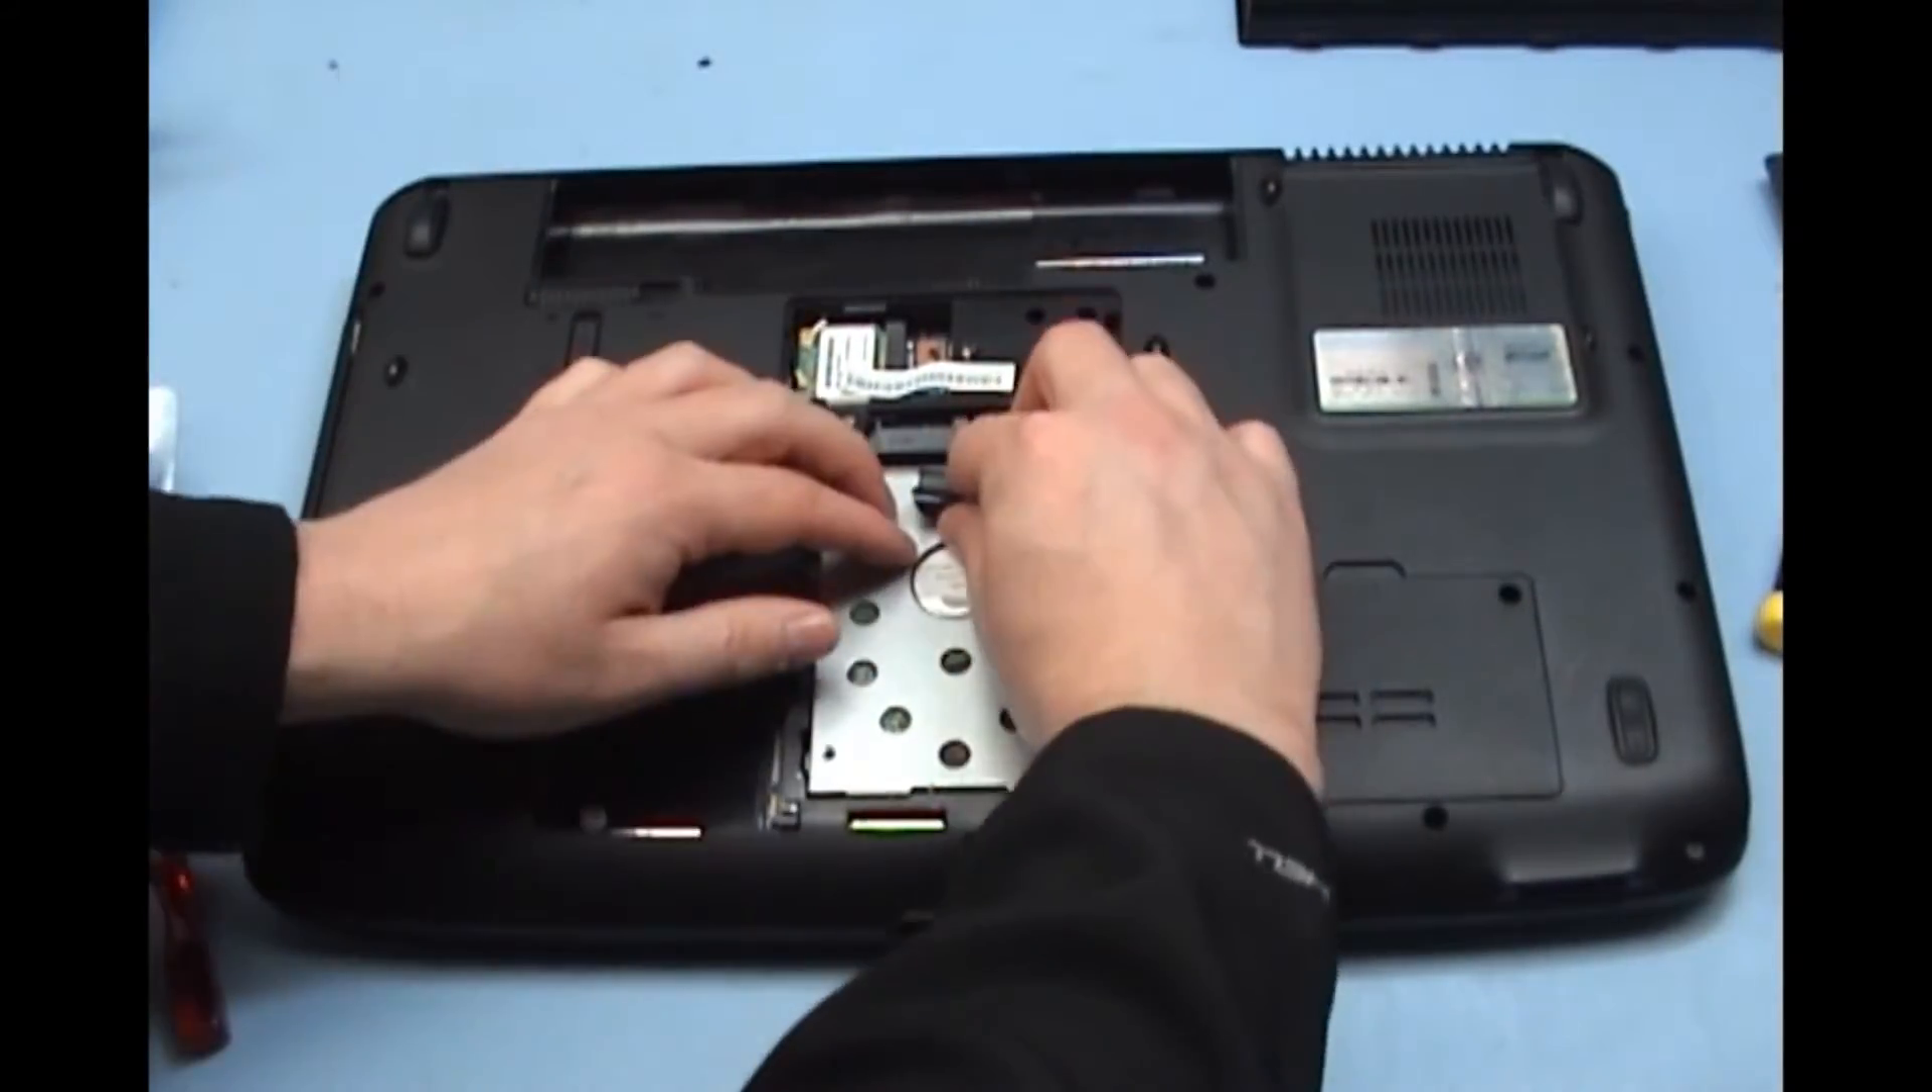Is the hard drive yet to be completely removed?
Yes.